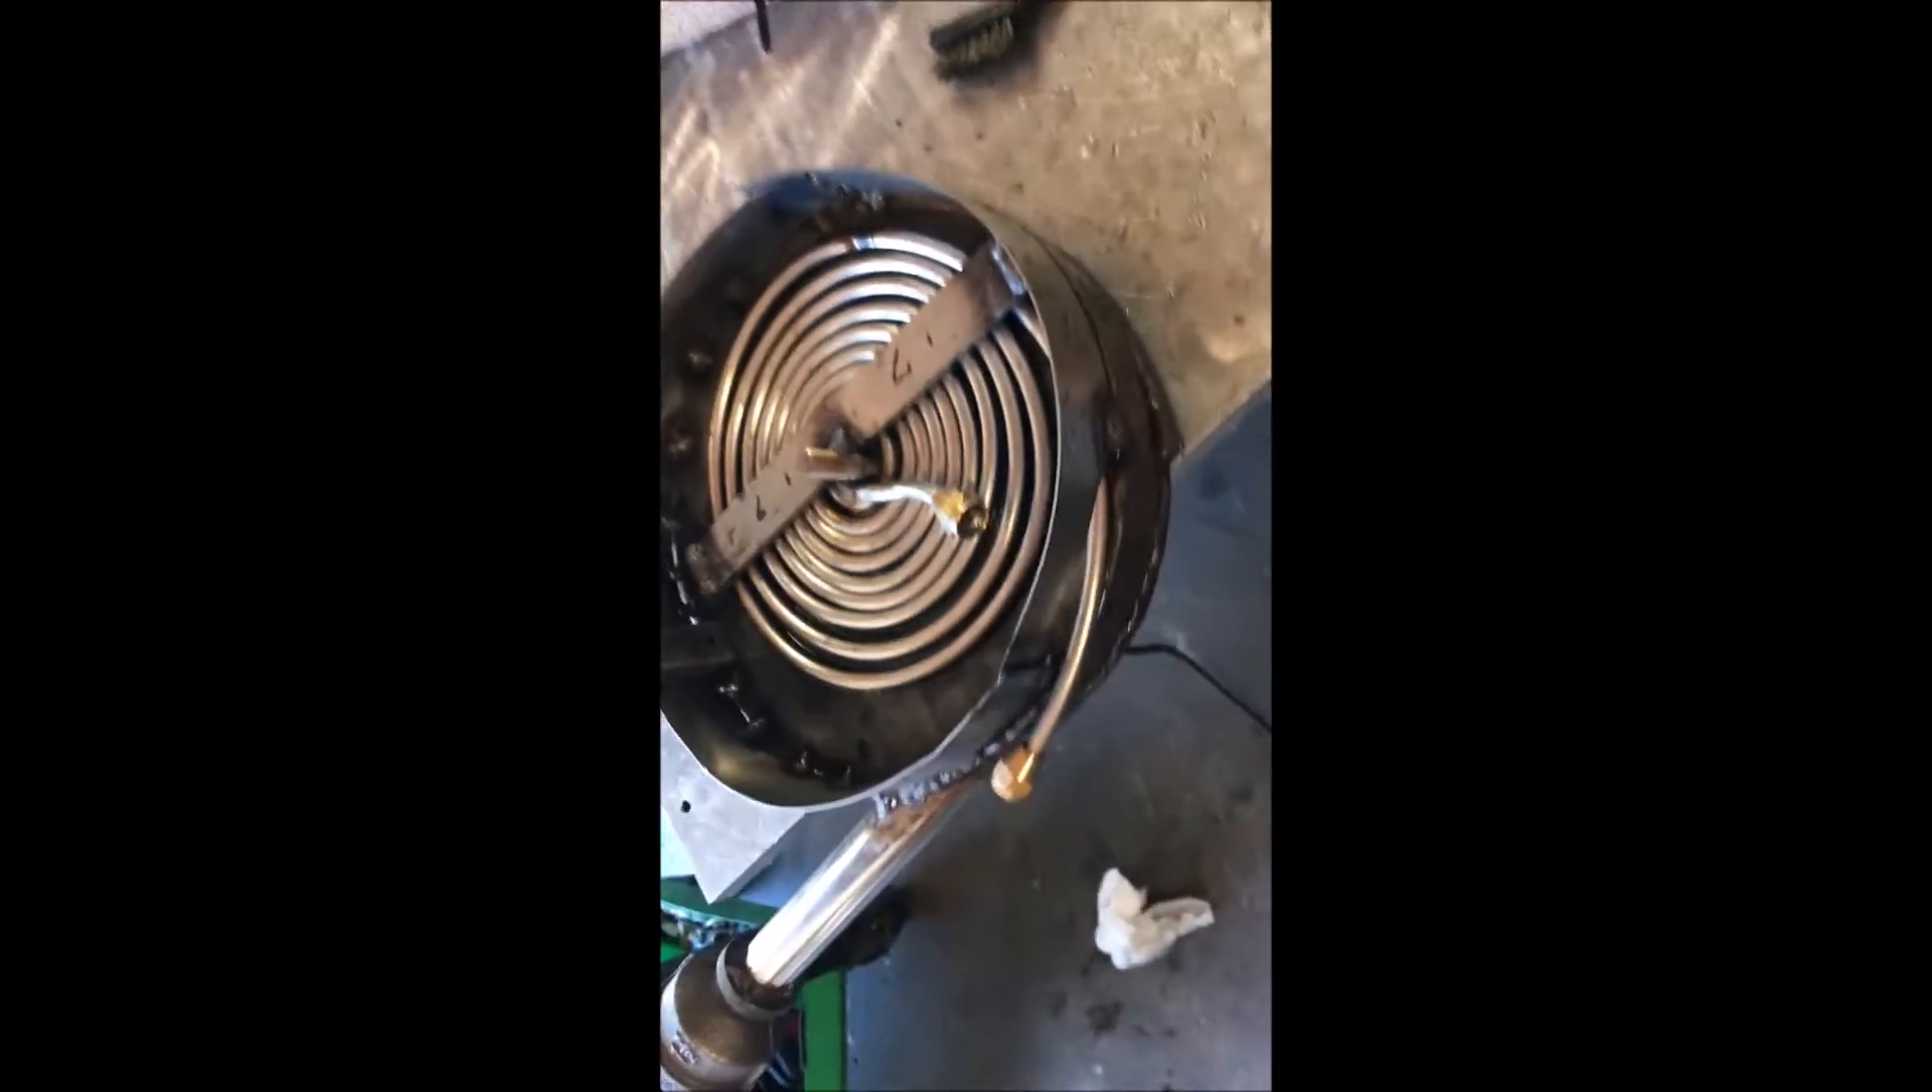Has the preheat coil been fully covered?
No.